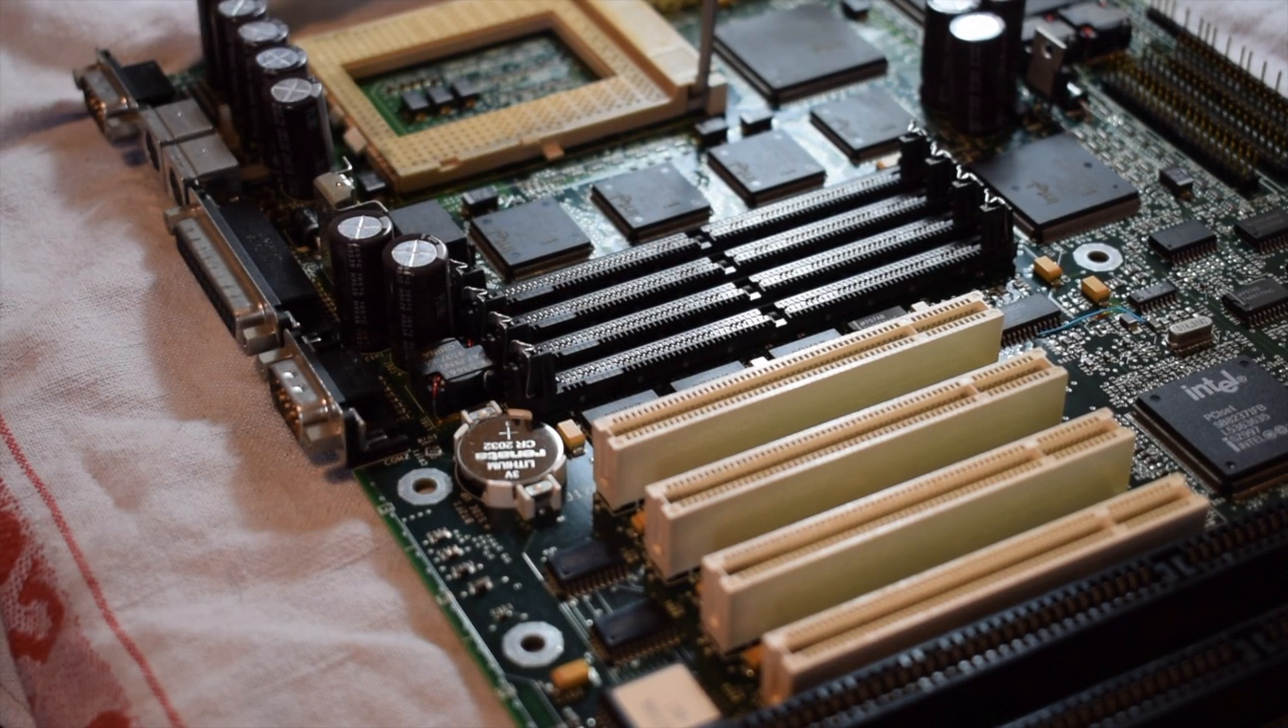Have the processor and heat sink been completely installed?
No.